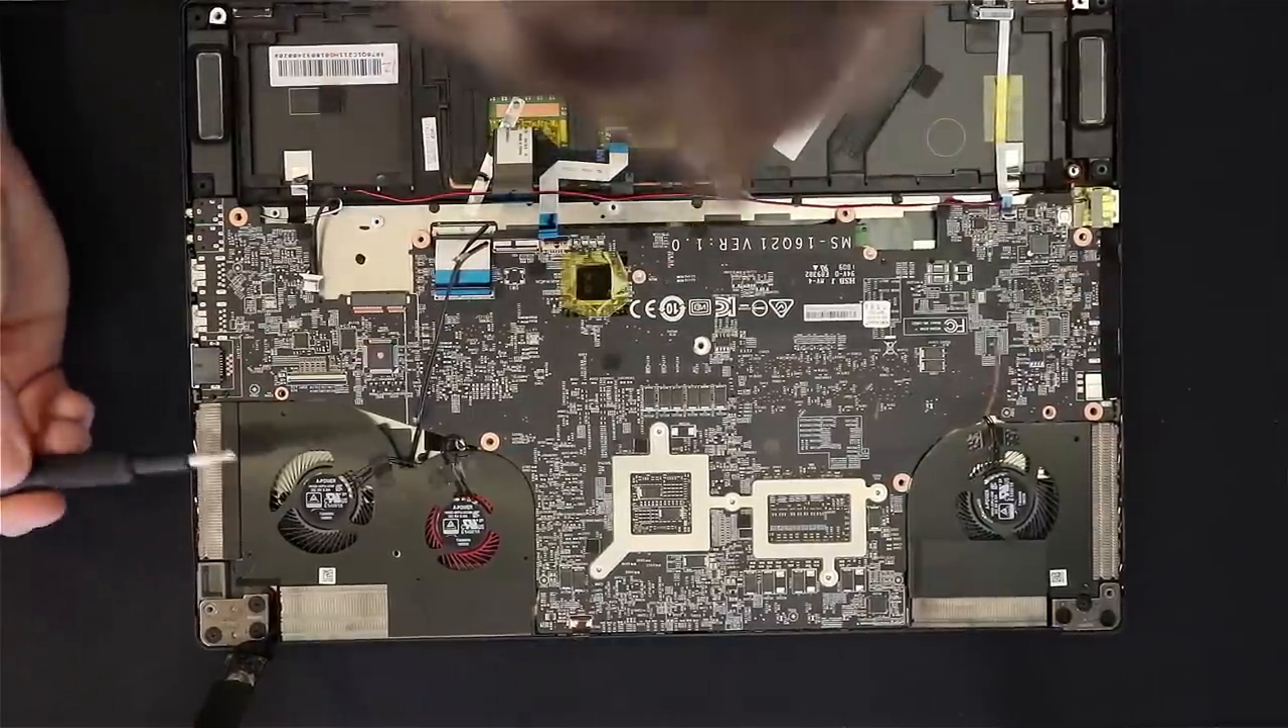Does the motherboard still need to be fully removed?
Yes.